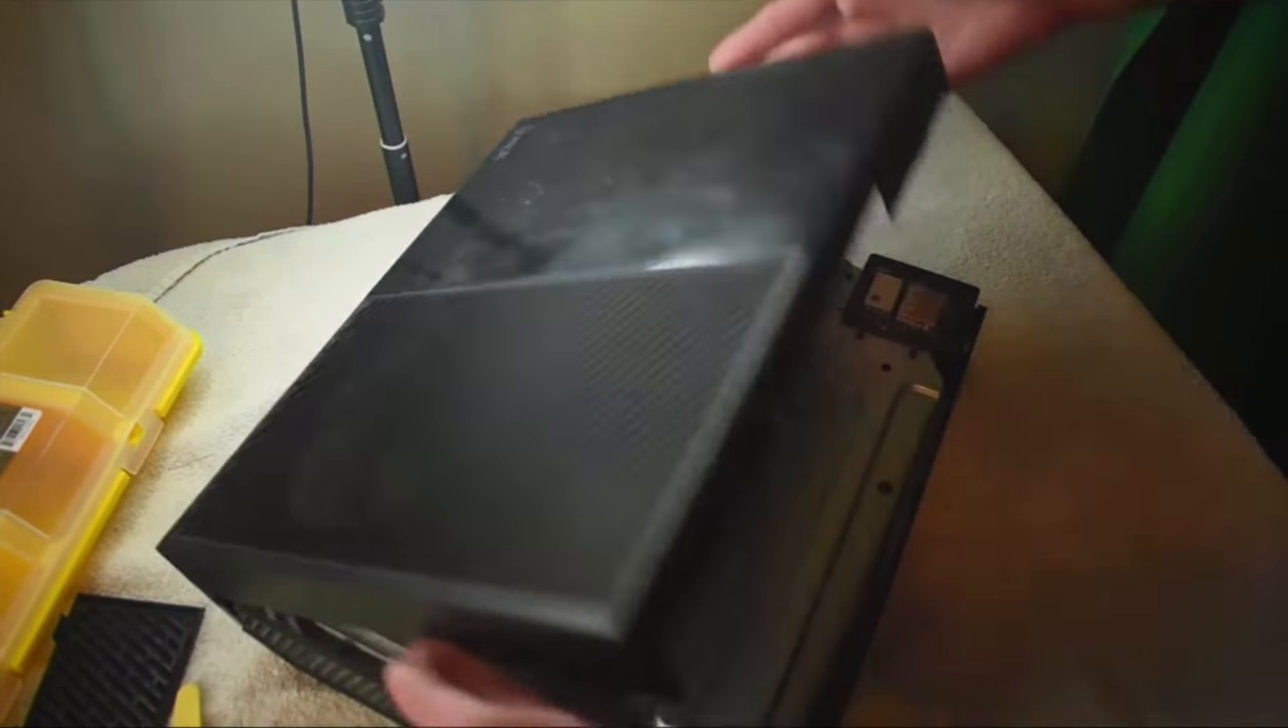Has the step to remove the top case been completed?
No.